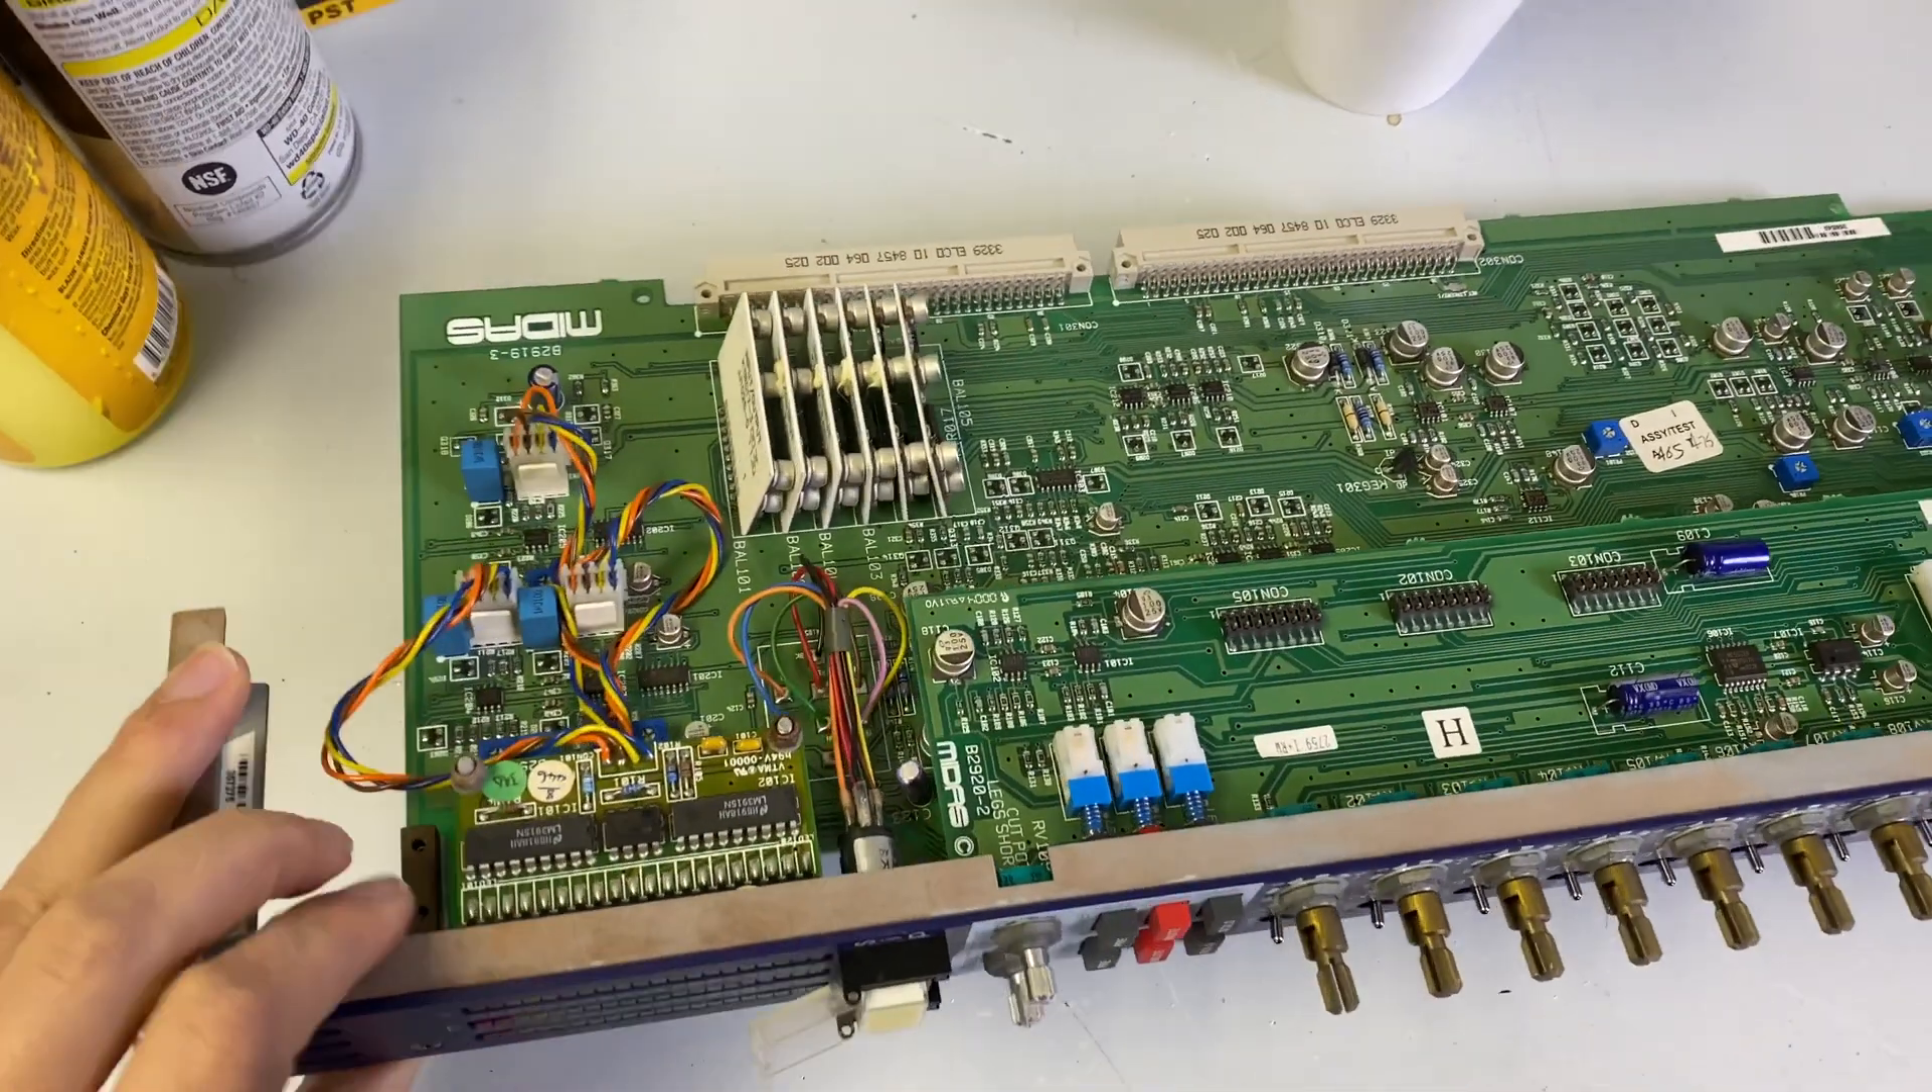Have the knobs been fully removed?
Yes.